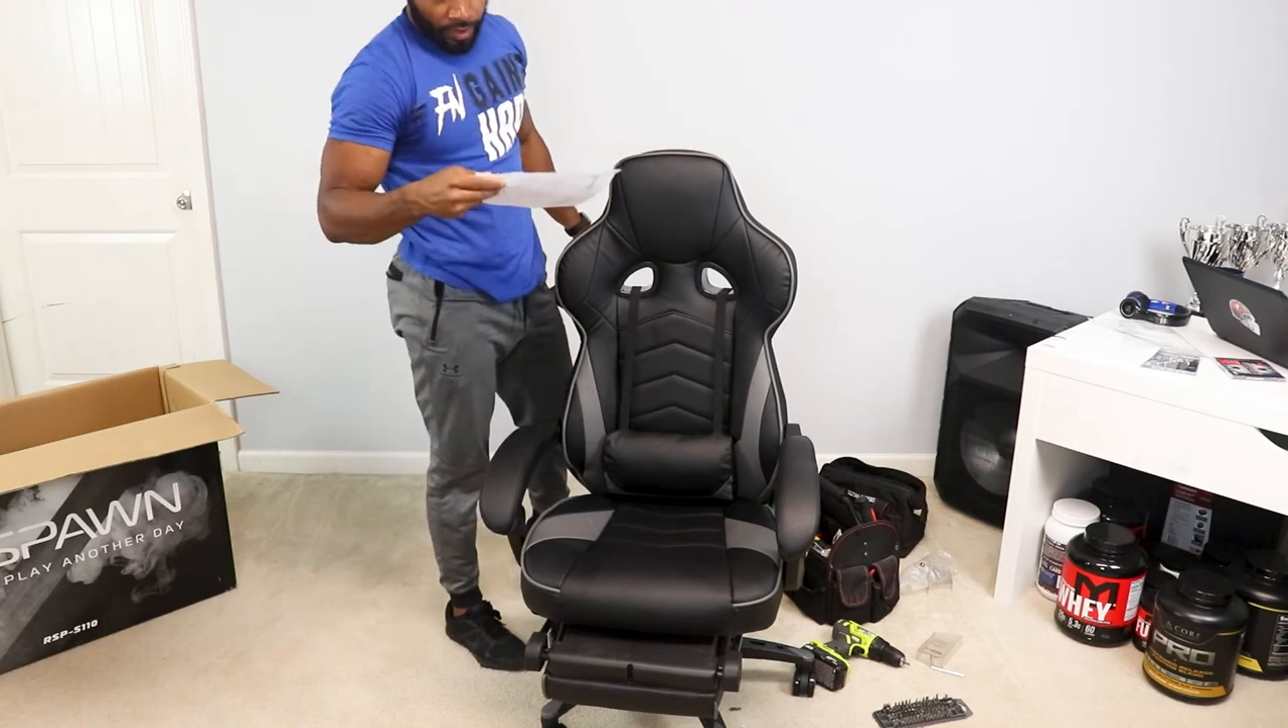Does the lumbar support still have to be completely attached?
No.